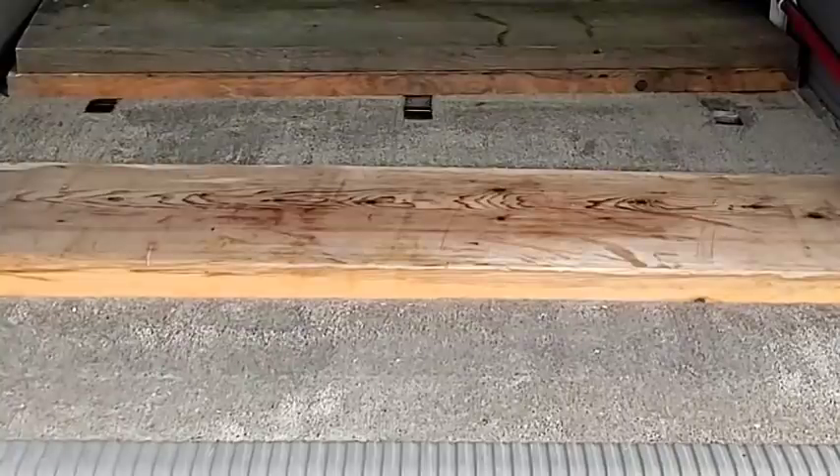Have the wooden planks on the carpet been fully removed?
No.